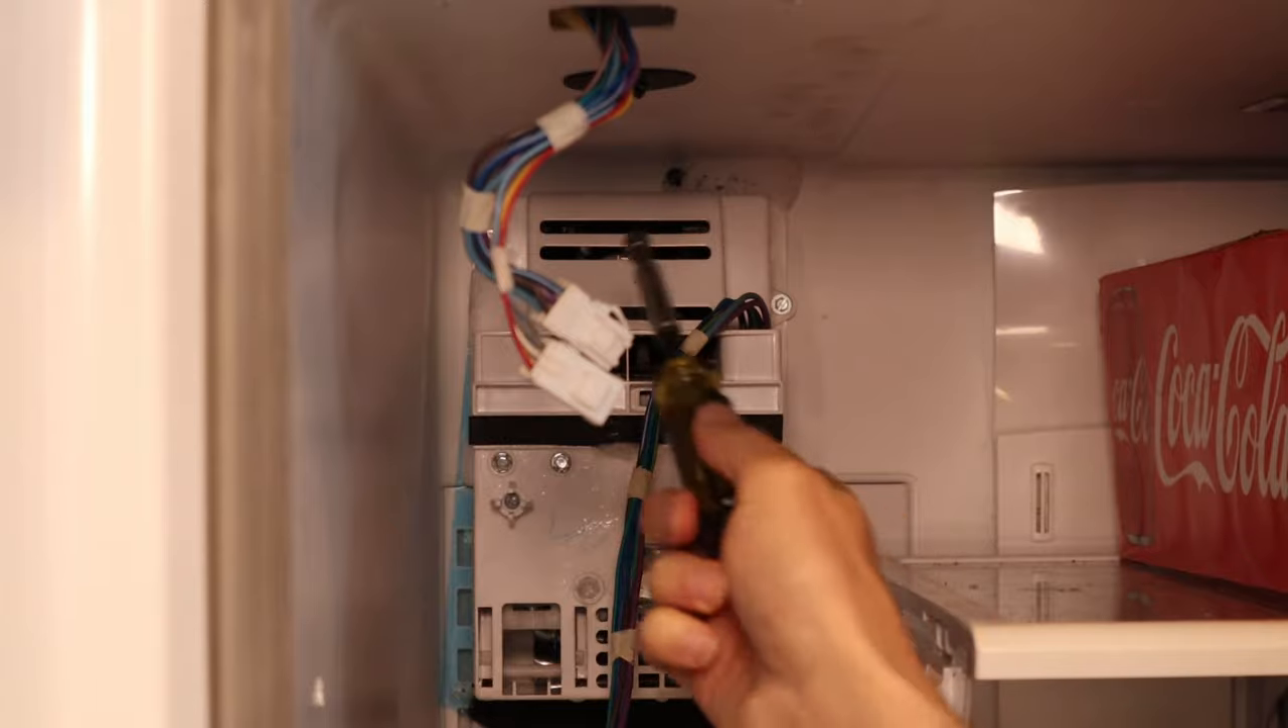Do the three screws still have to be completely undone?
Yes.